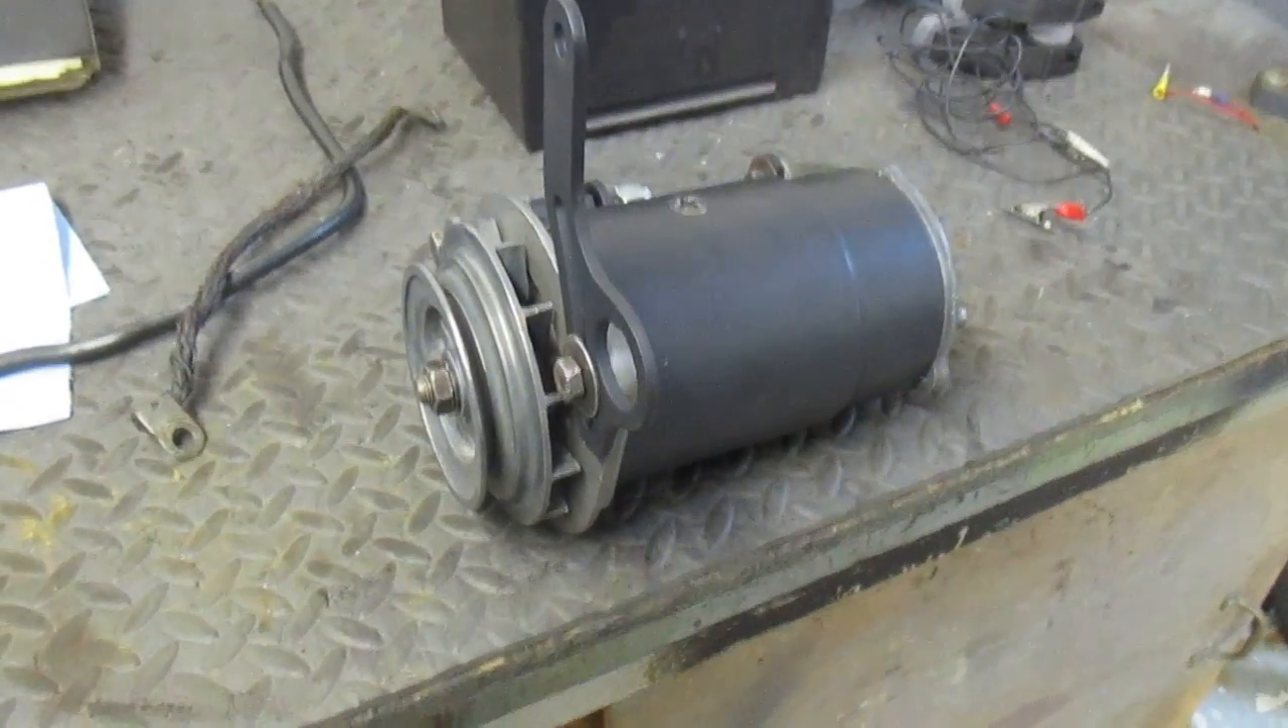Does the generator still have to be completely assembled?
No.